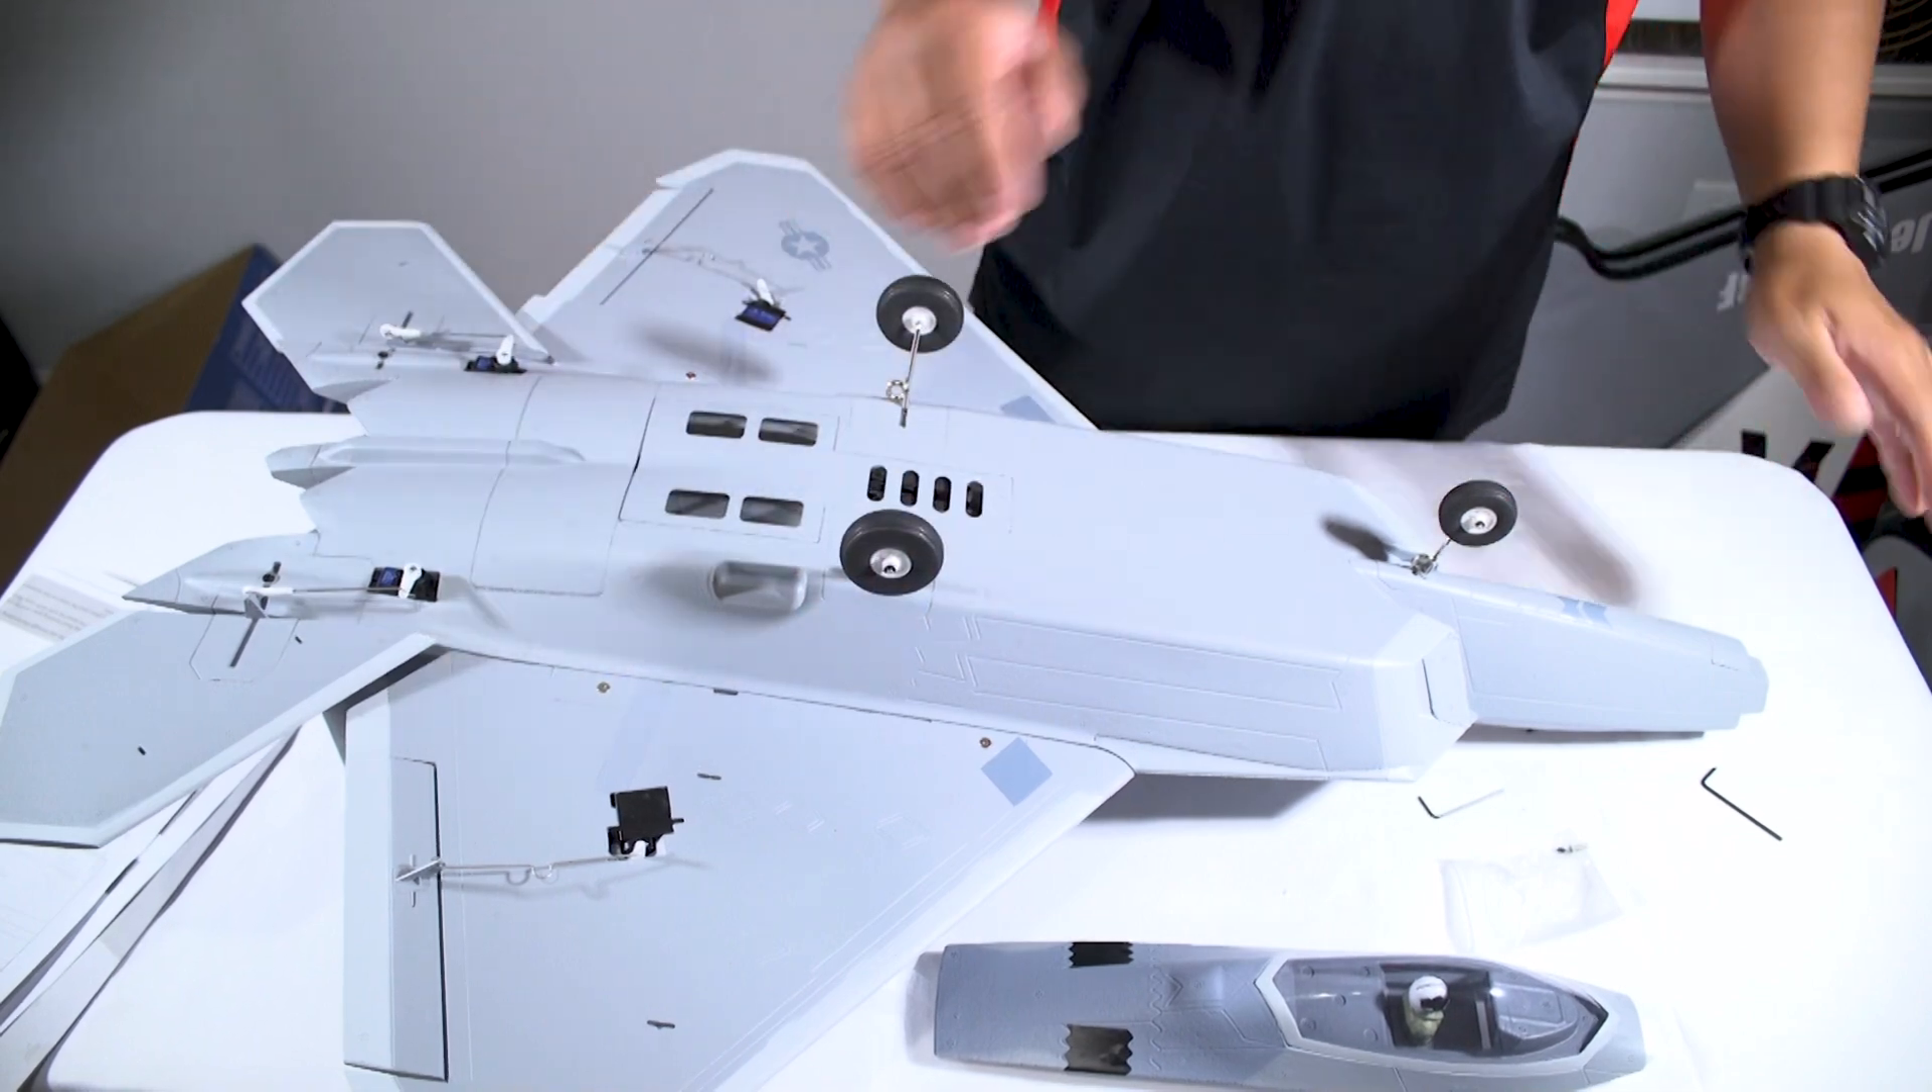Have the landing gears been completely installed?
Yes.